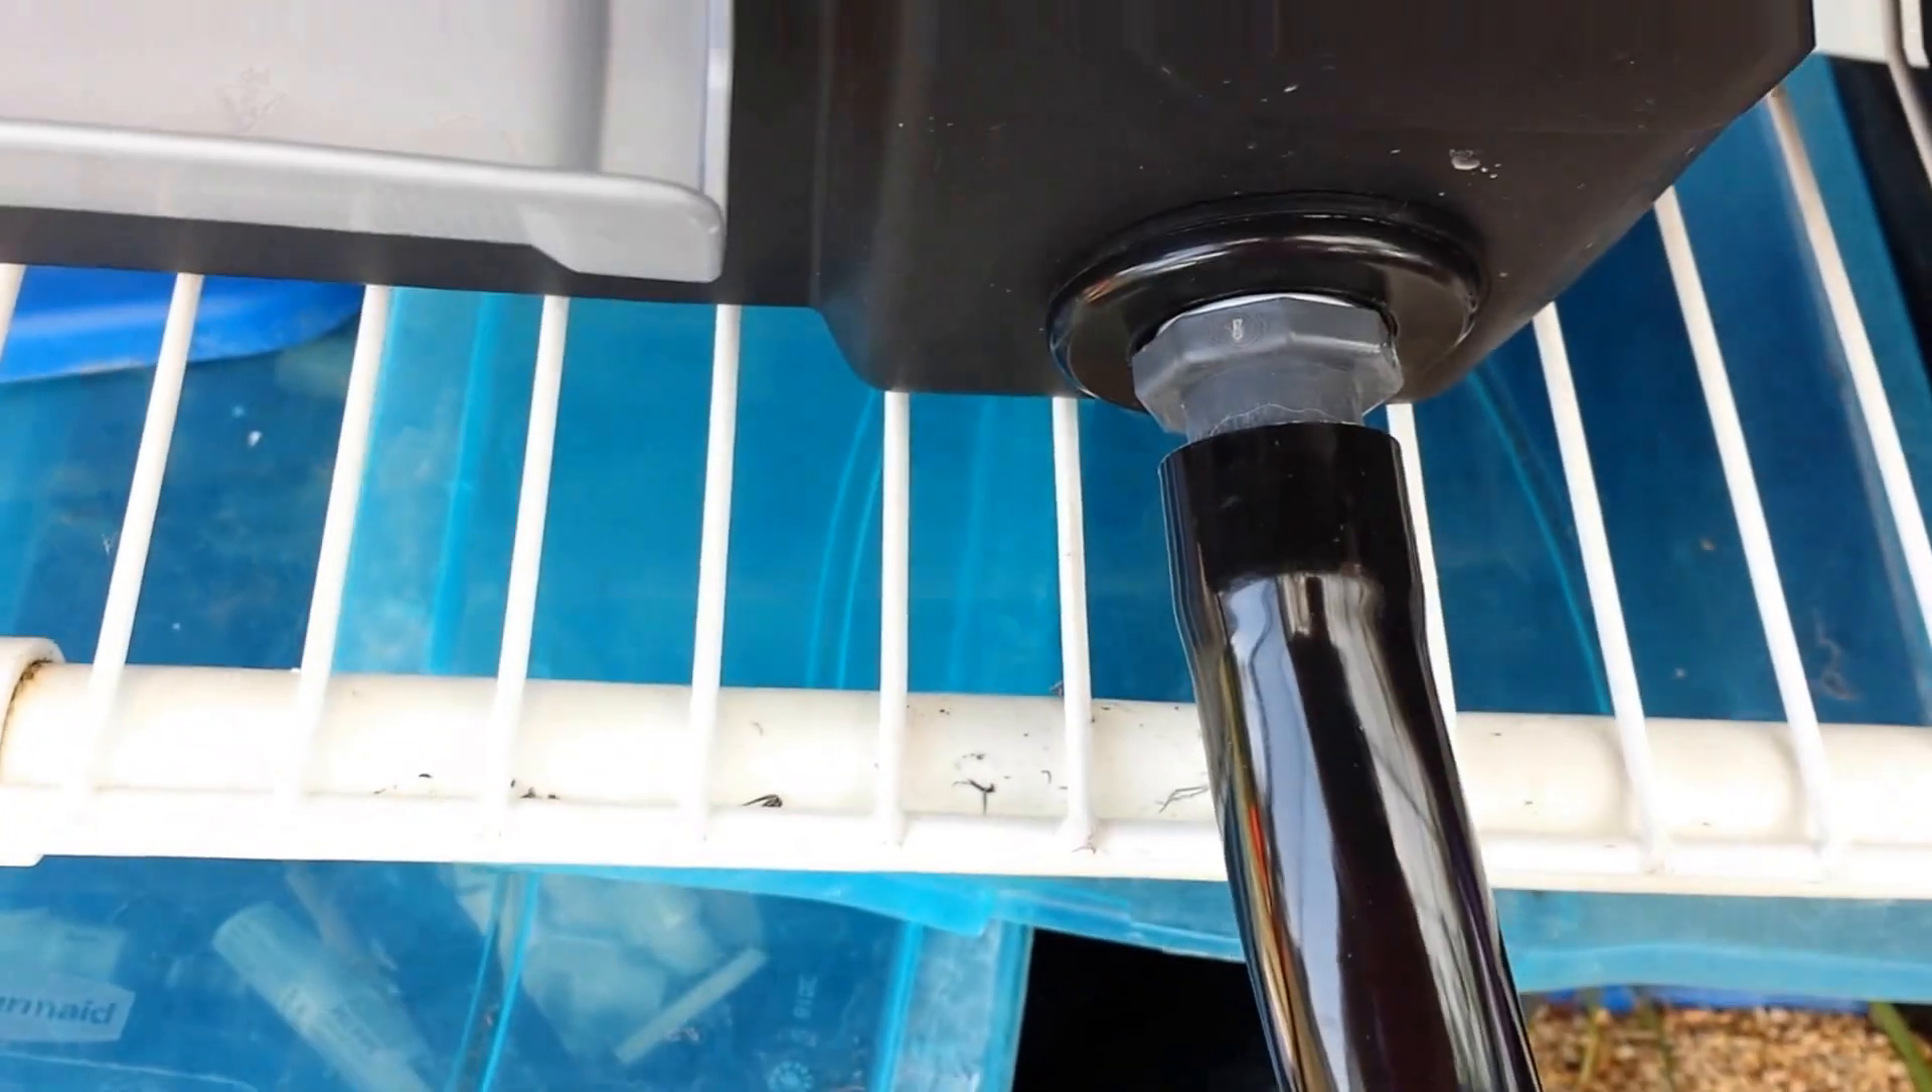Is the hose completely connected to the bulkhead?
Yes.